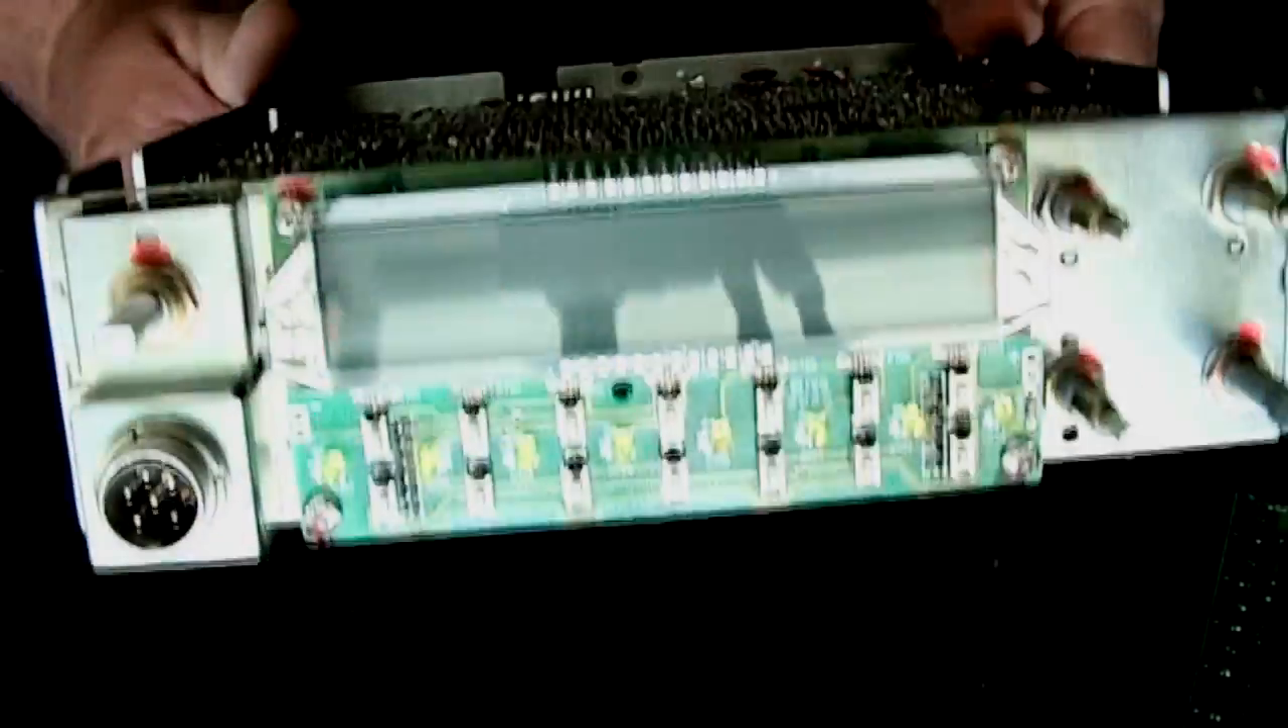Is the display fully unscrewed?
No.